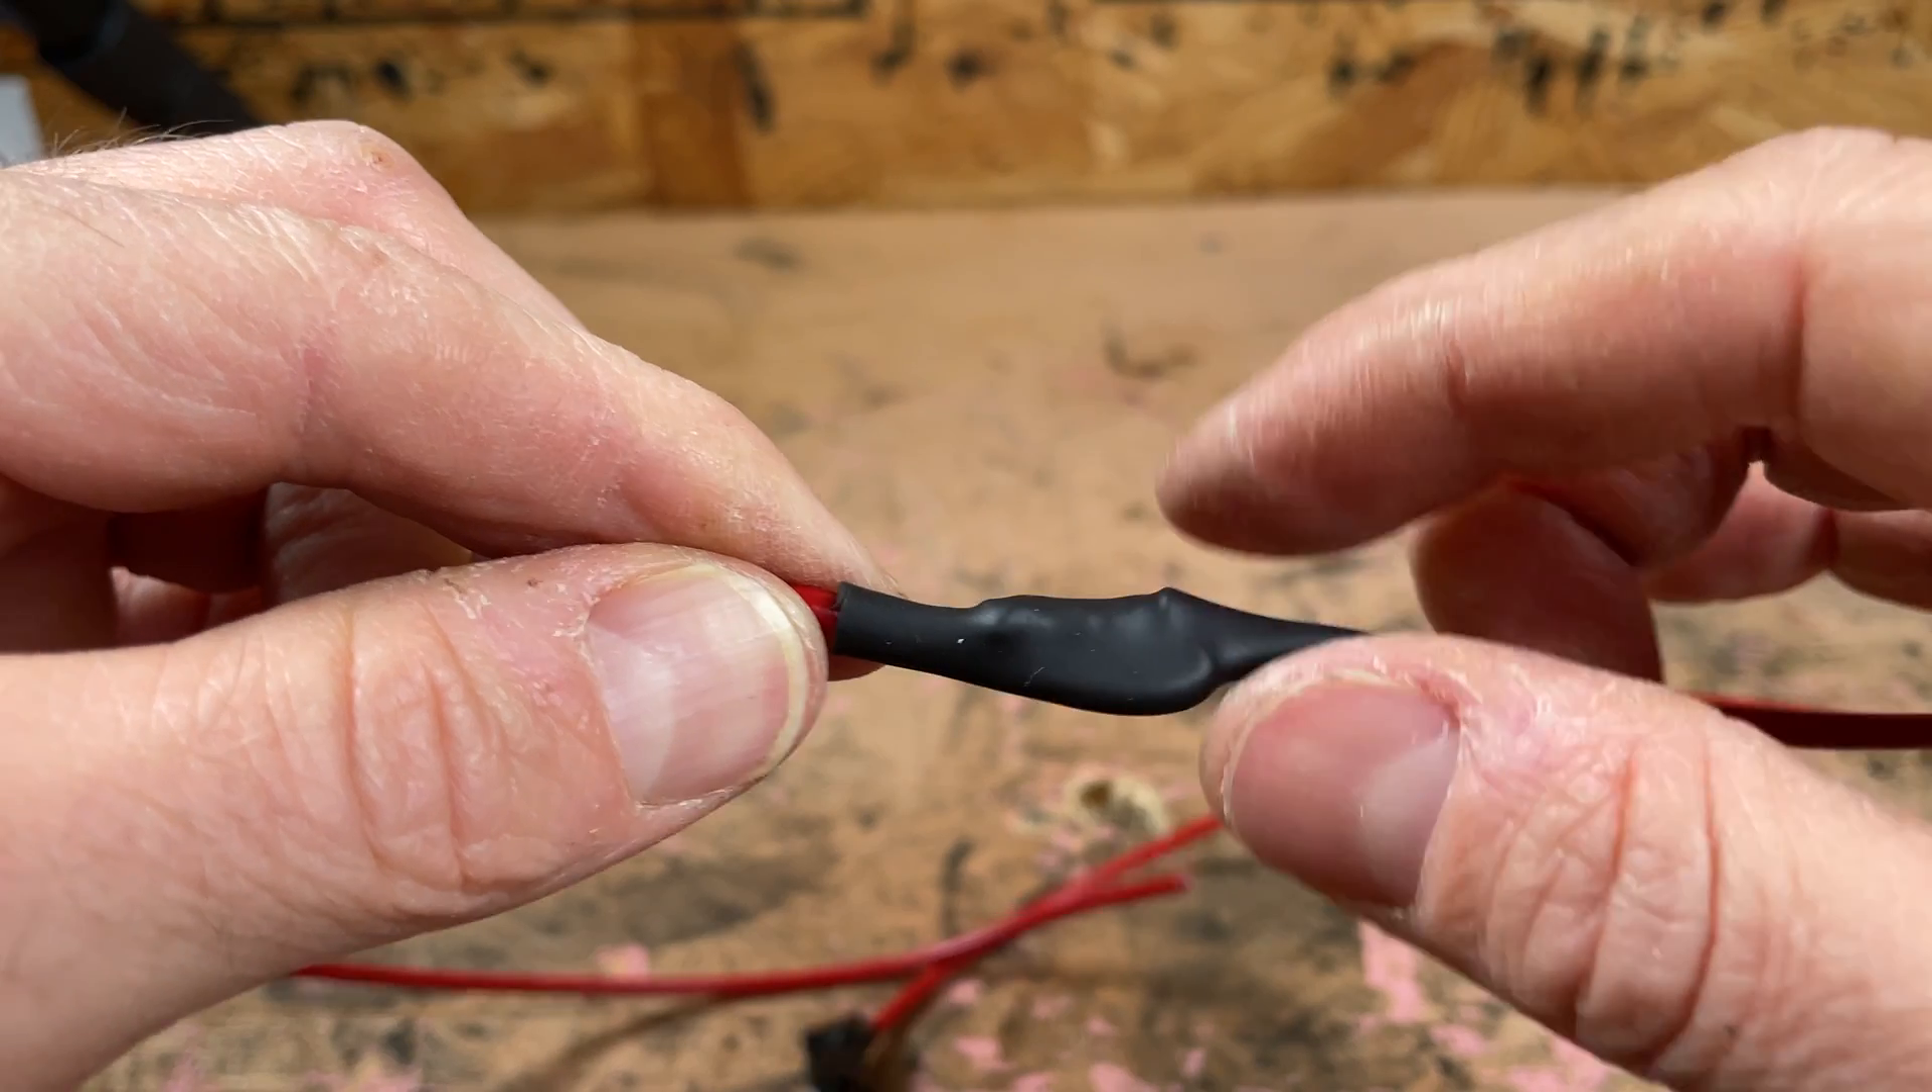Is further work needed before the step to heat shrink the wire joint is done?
No.